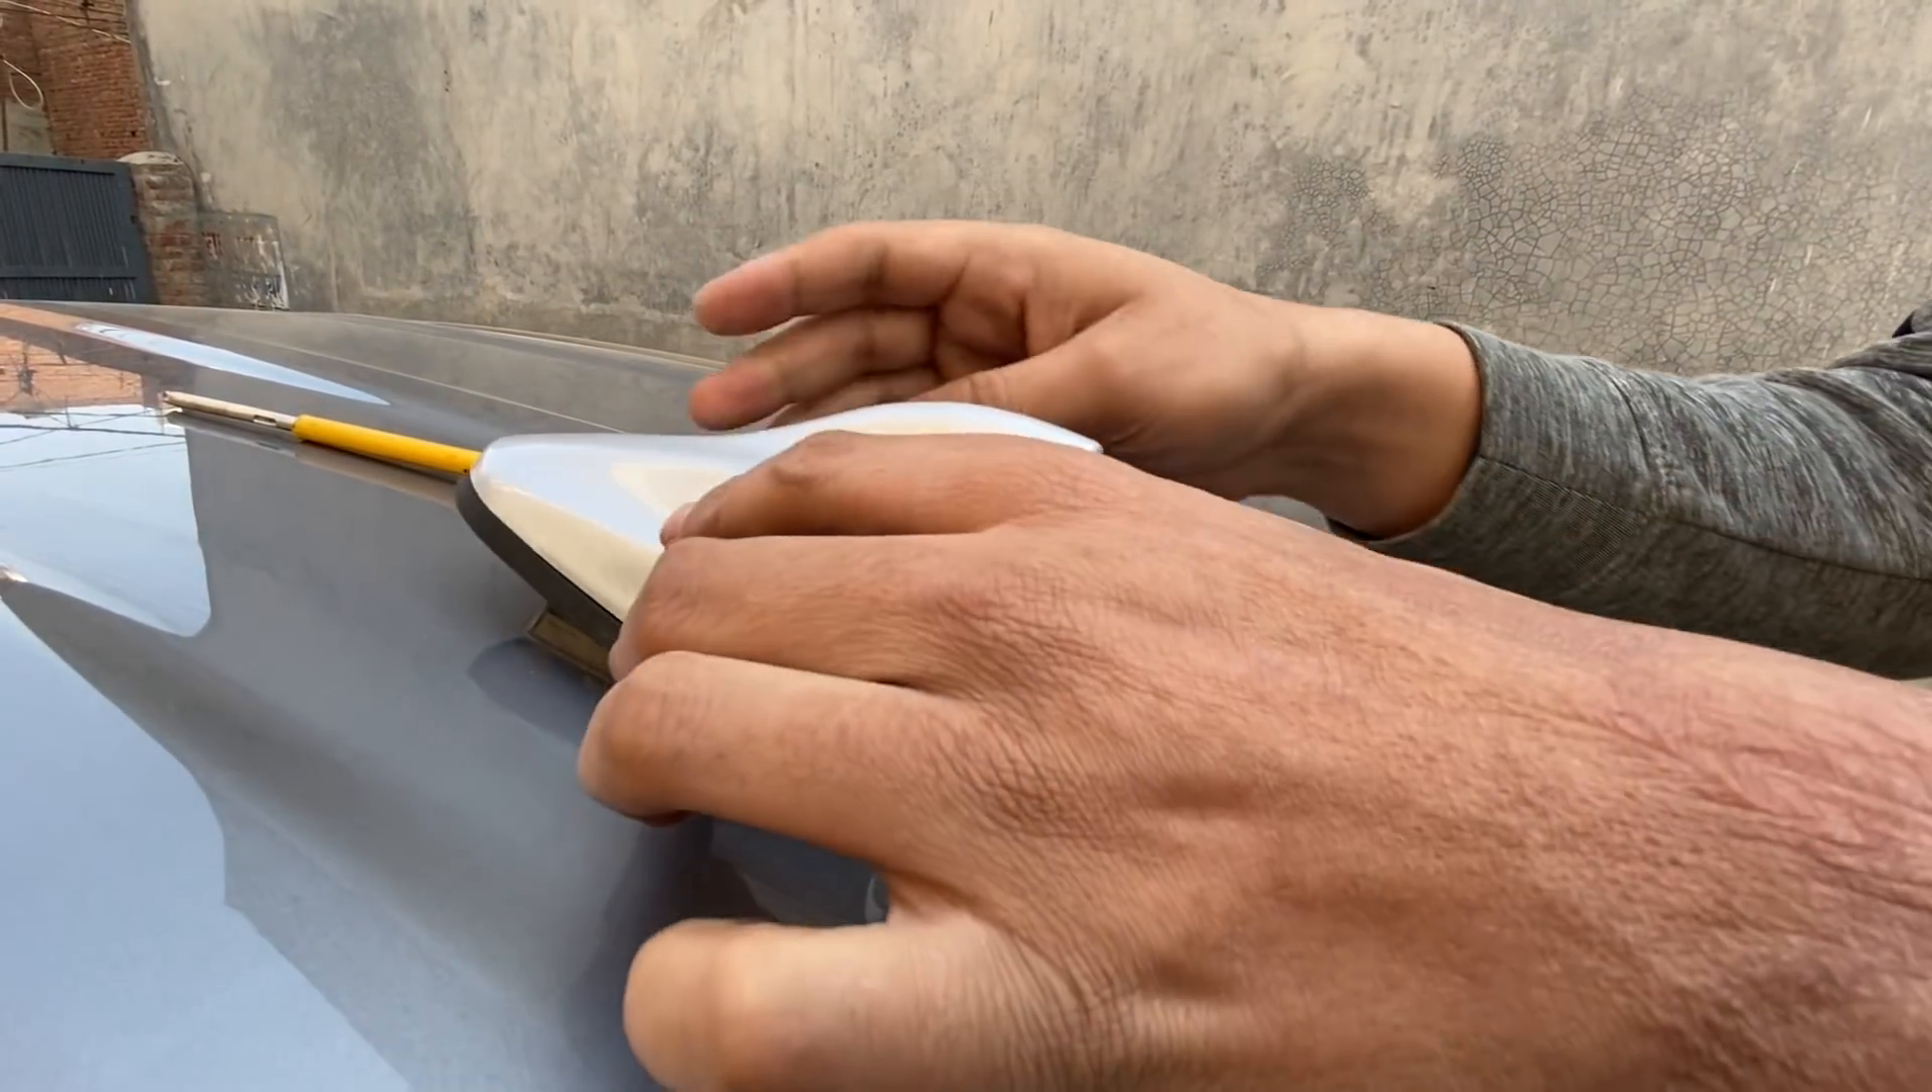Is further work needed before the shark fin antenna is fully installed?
Yes.